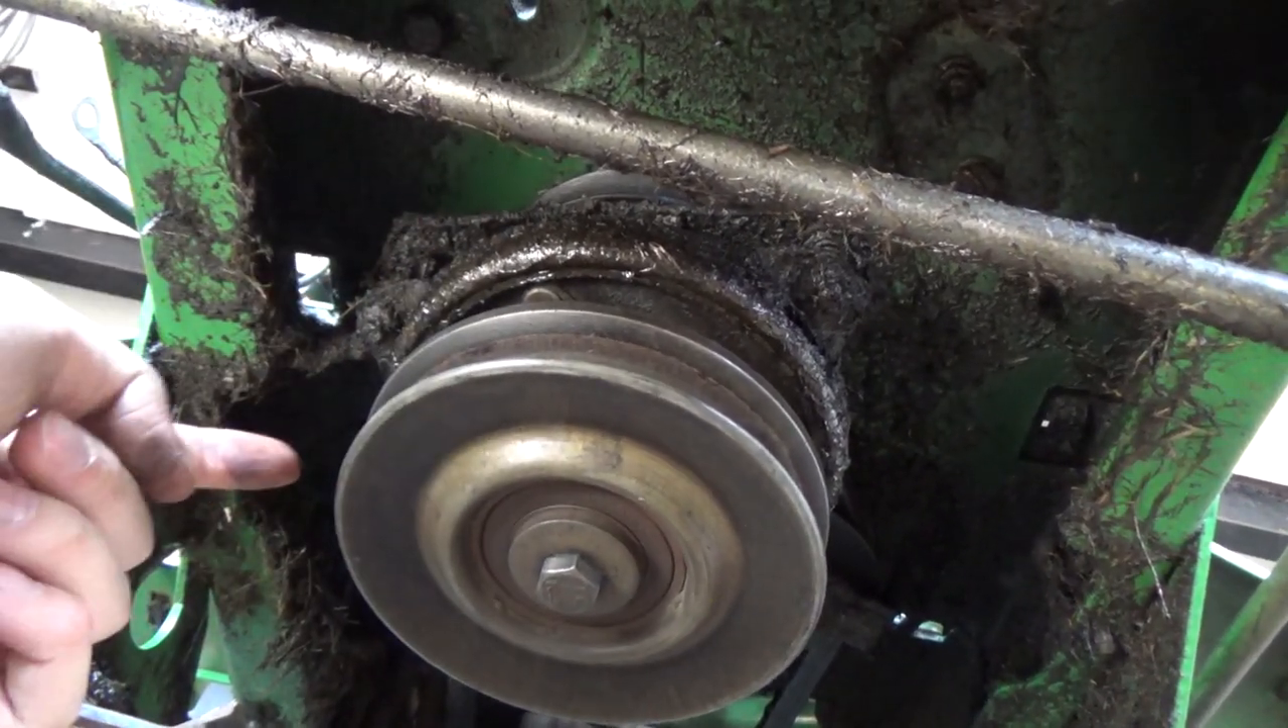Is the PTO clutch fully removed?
No.